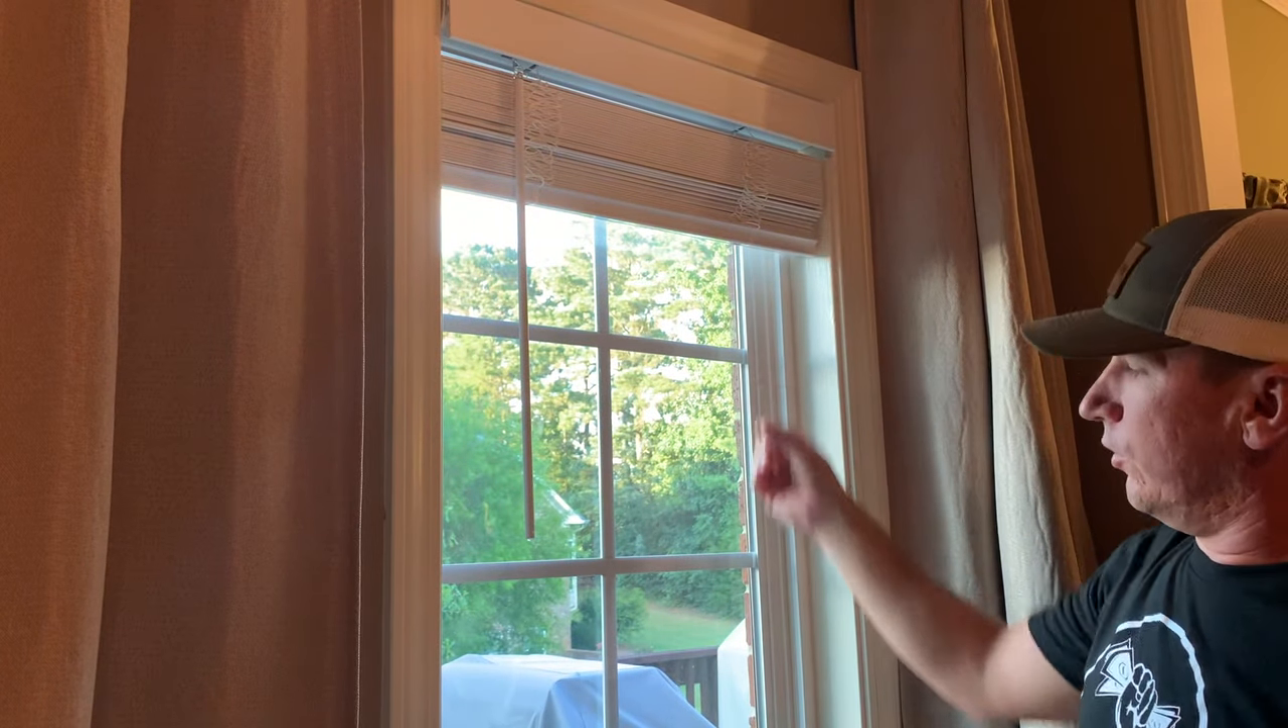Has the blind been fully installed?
Yes.